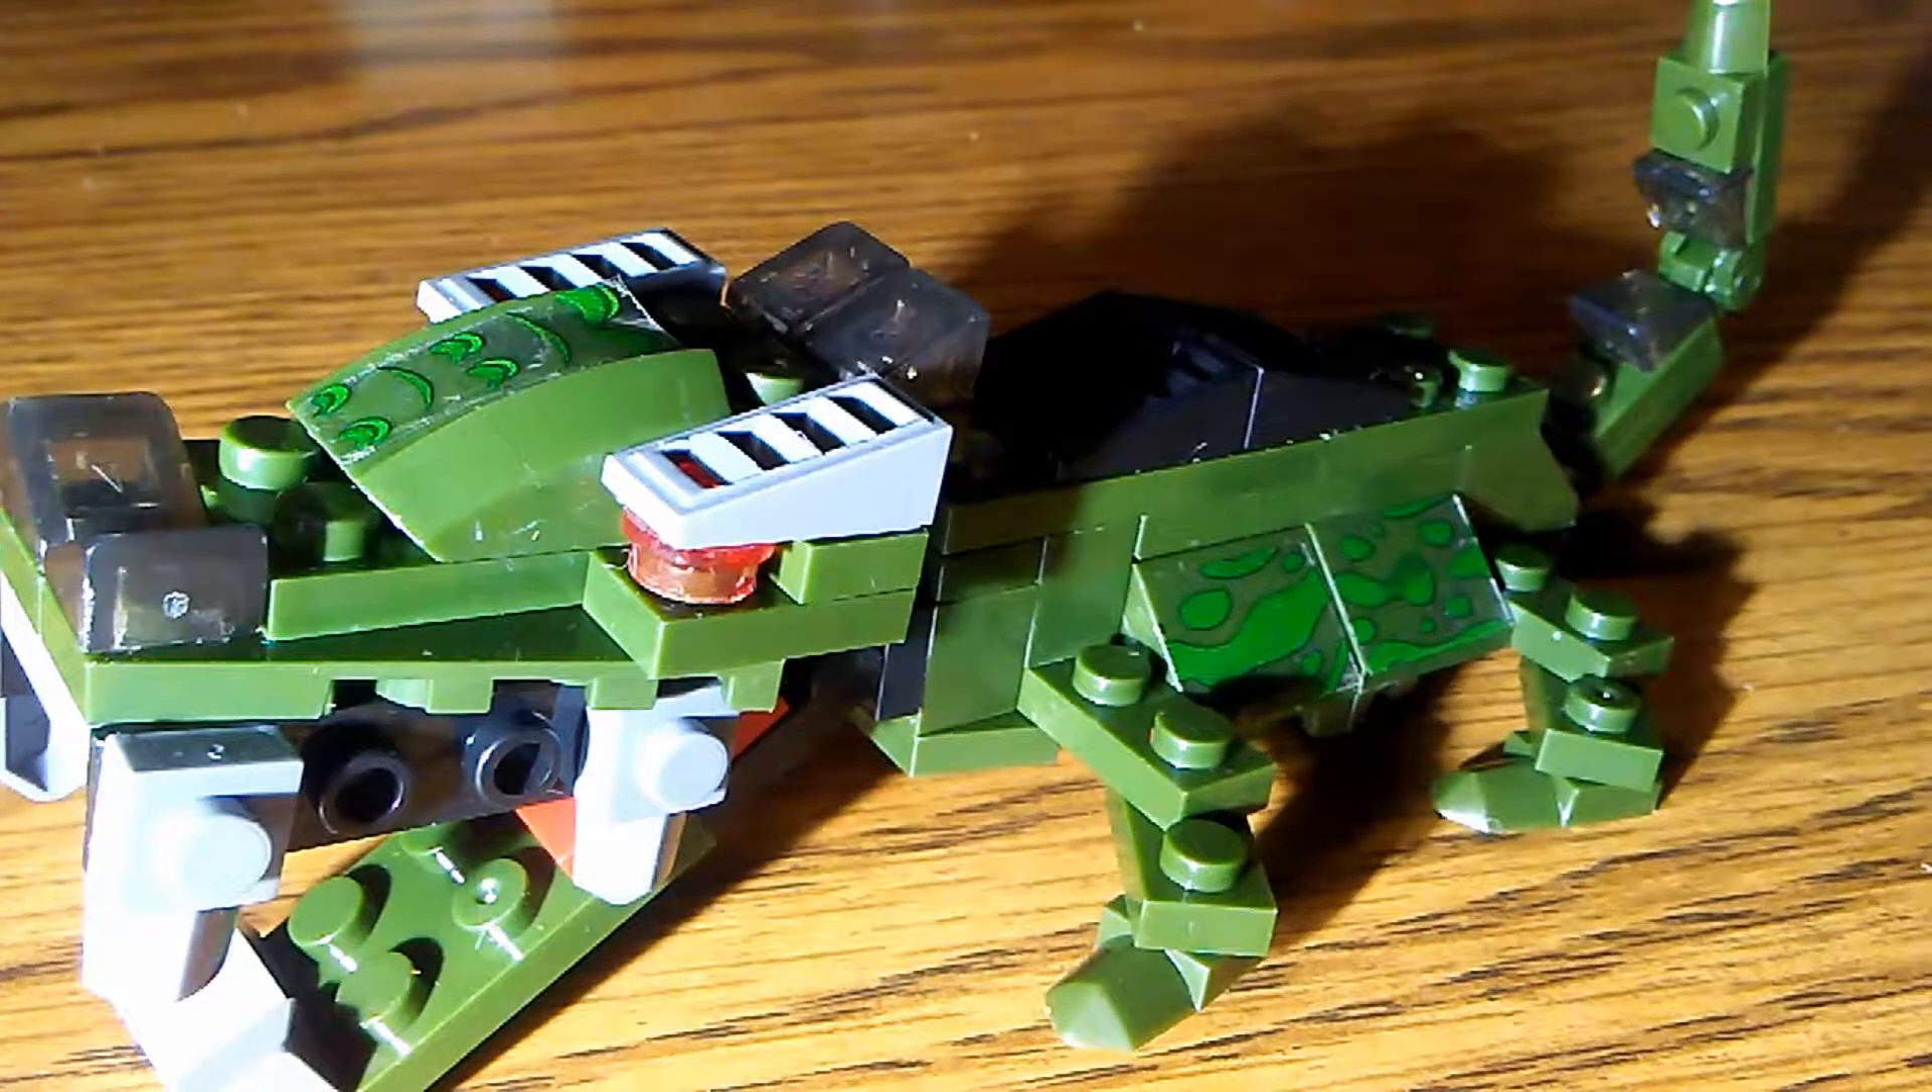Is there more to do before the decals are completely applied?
No.